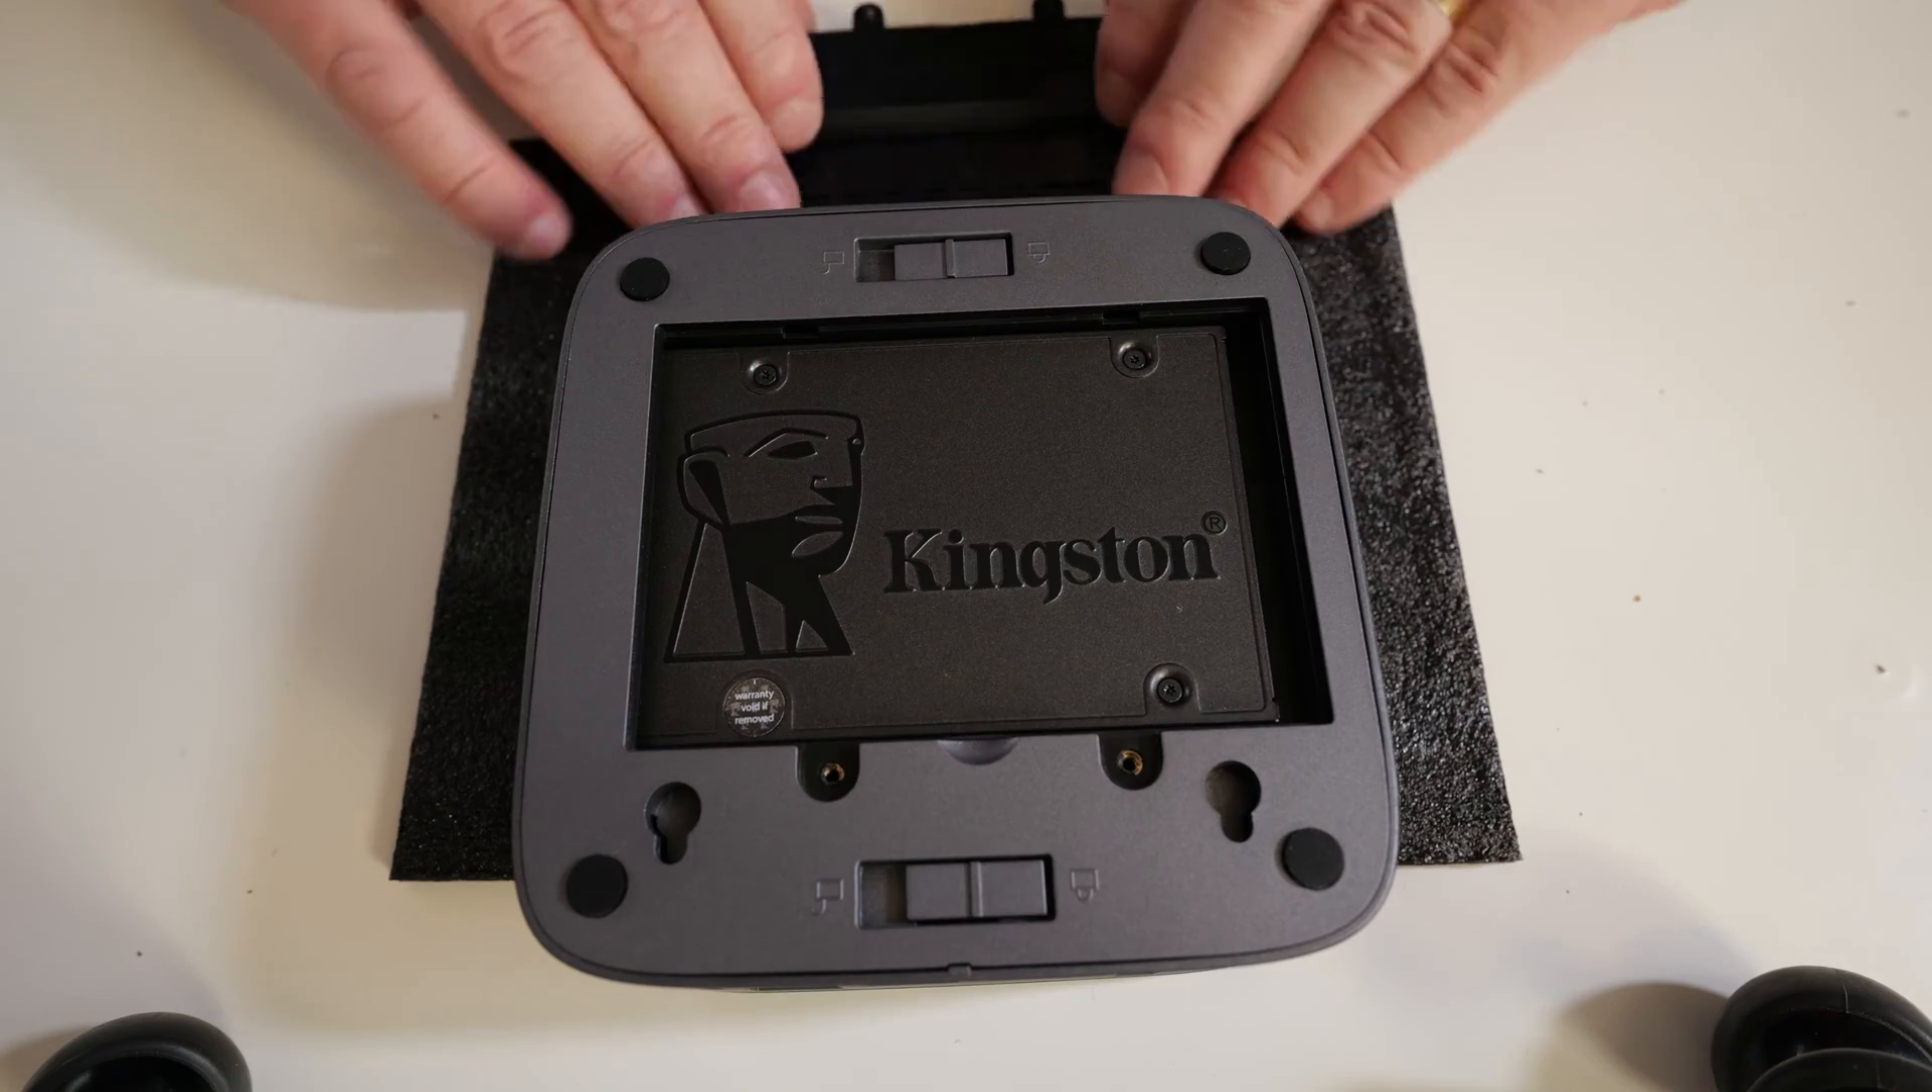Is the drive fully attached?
Yes.